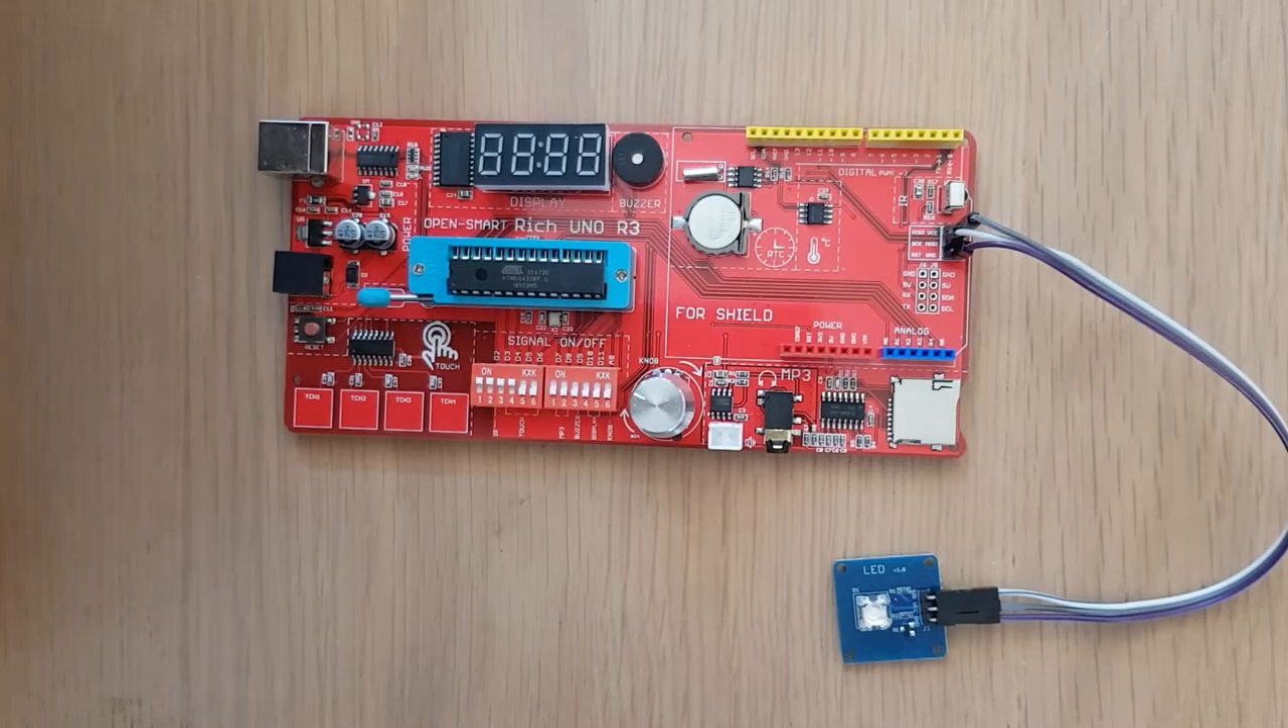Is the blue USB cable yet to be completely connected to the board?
Yes.